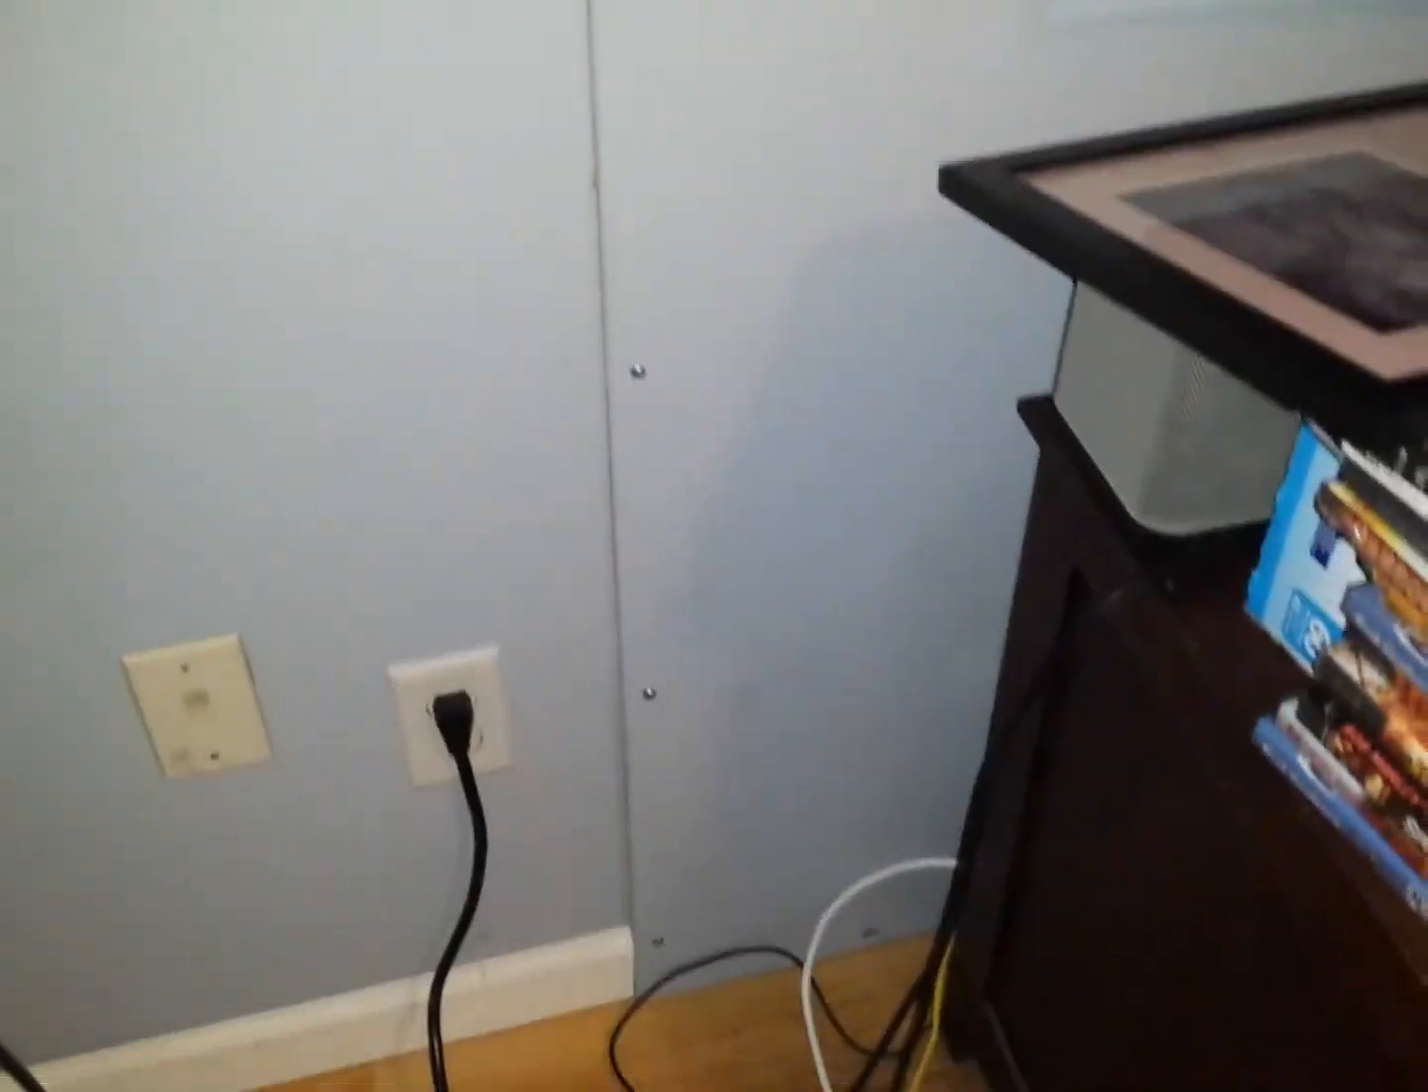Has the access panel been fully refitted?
Yes.